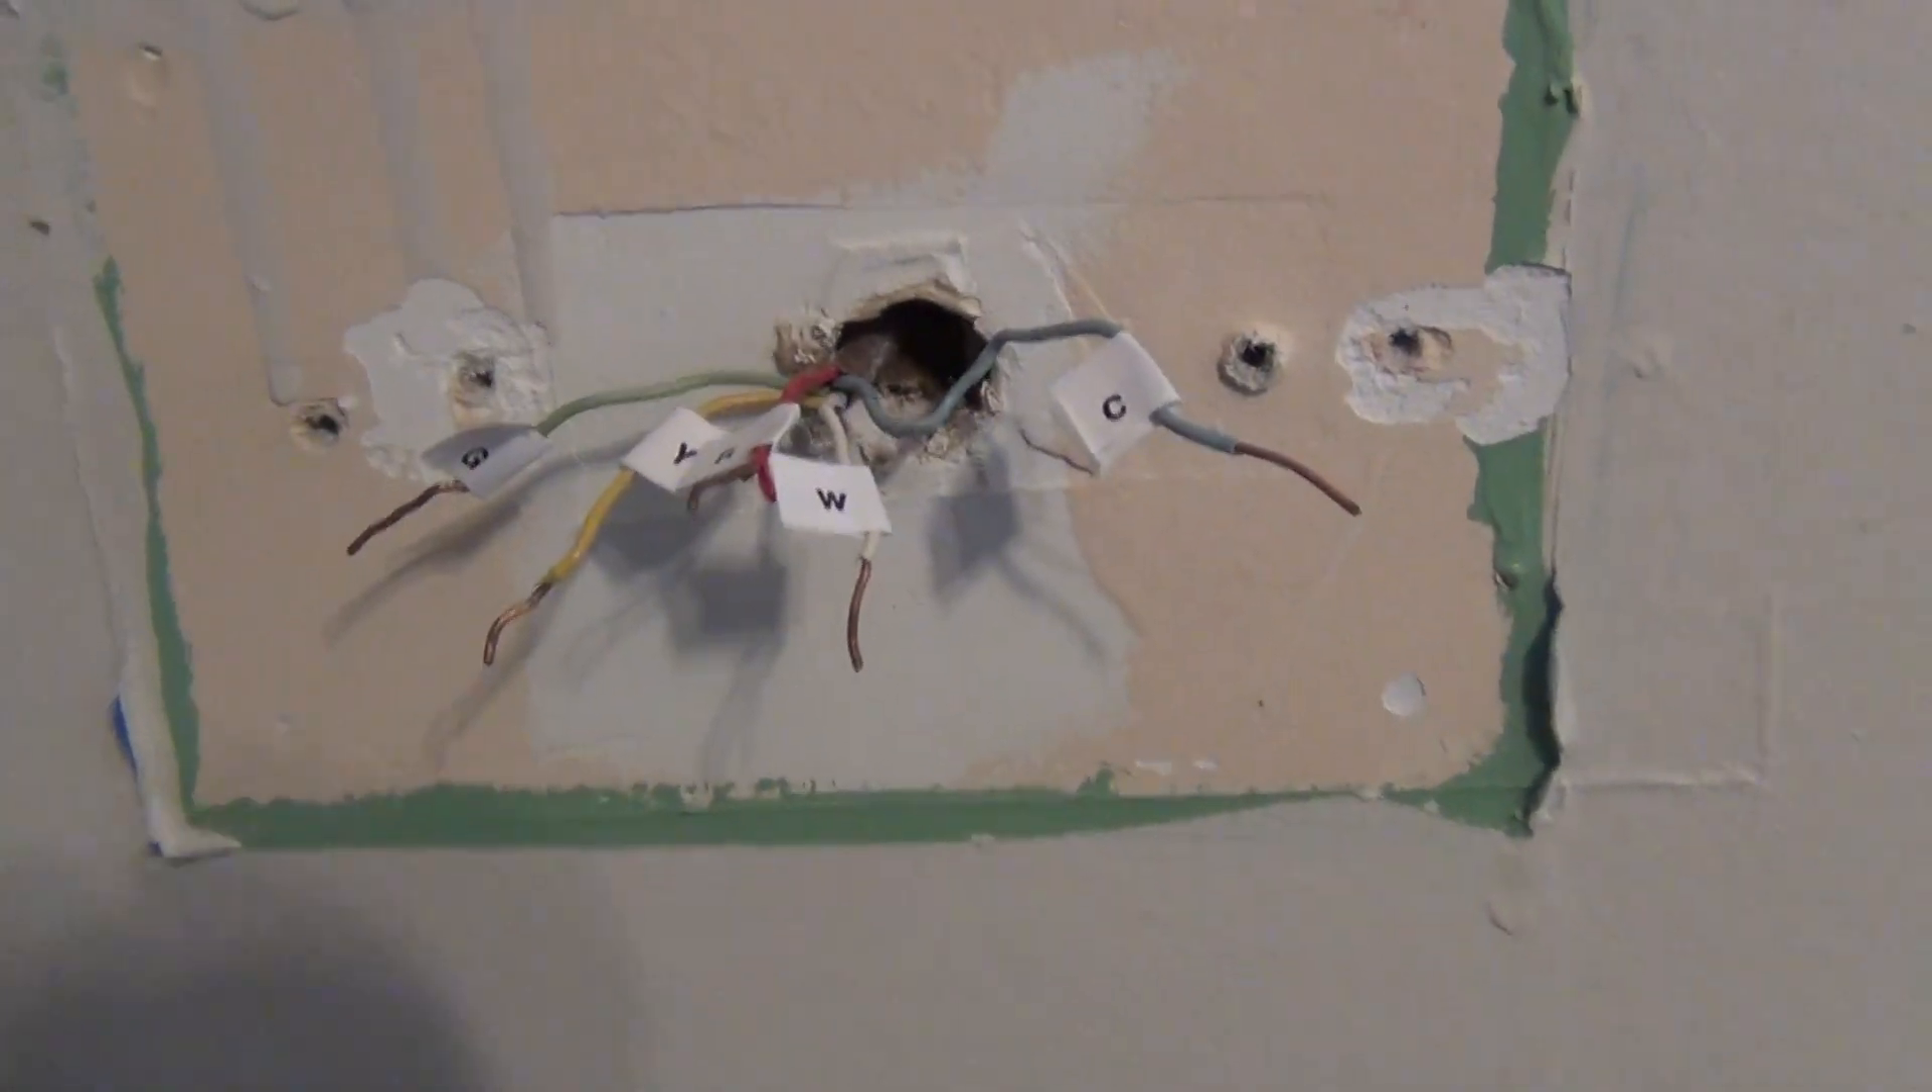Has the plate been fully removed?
Yes.